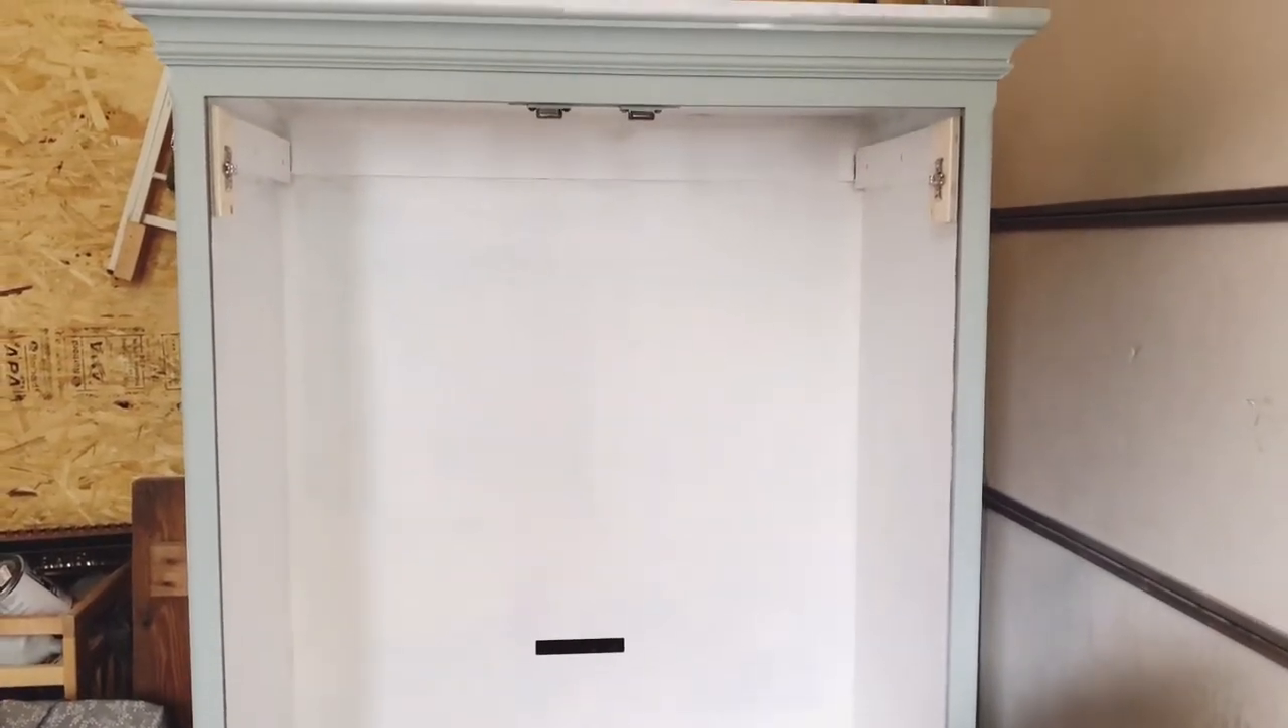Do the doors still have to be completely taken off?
No.